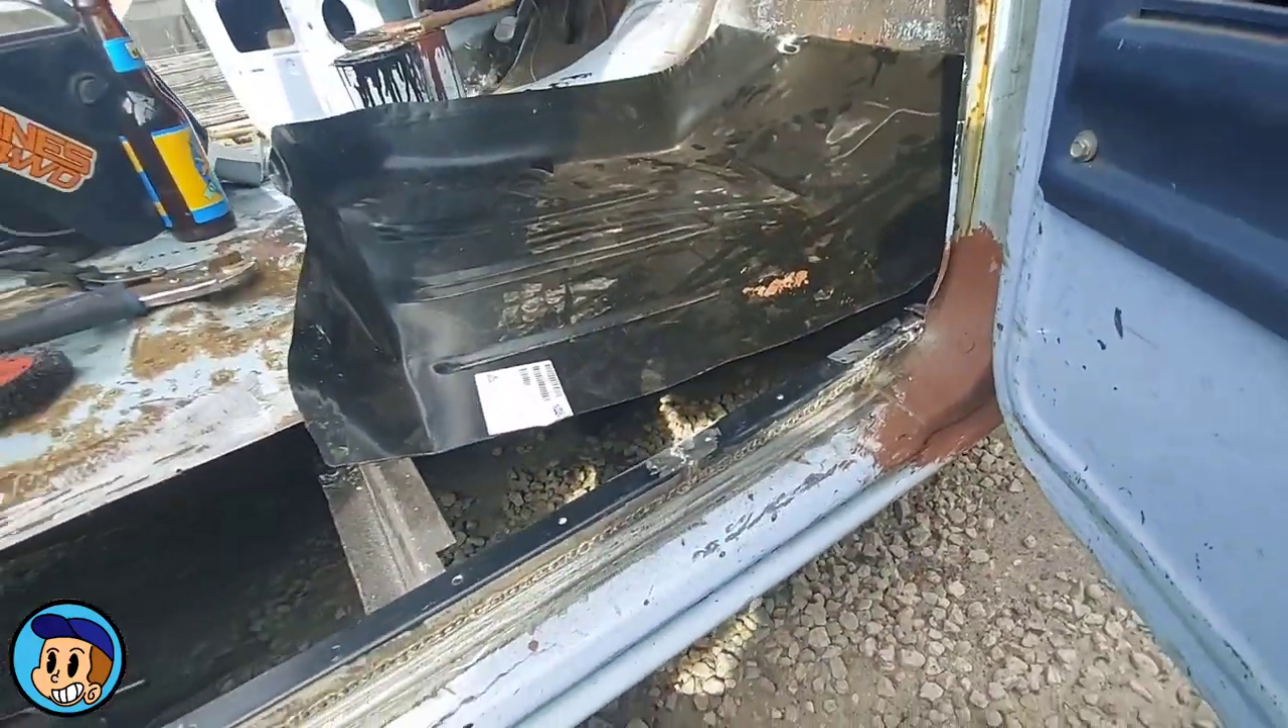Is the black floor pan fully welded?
No.